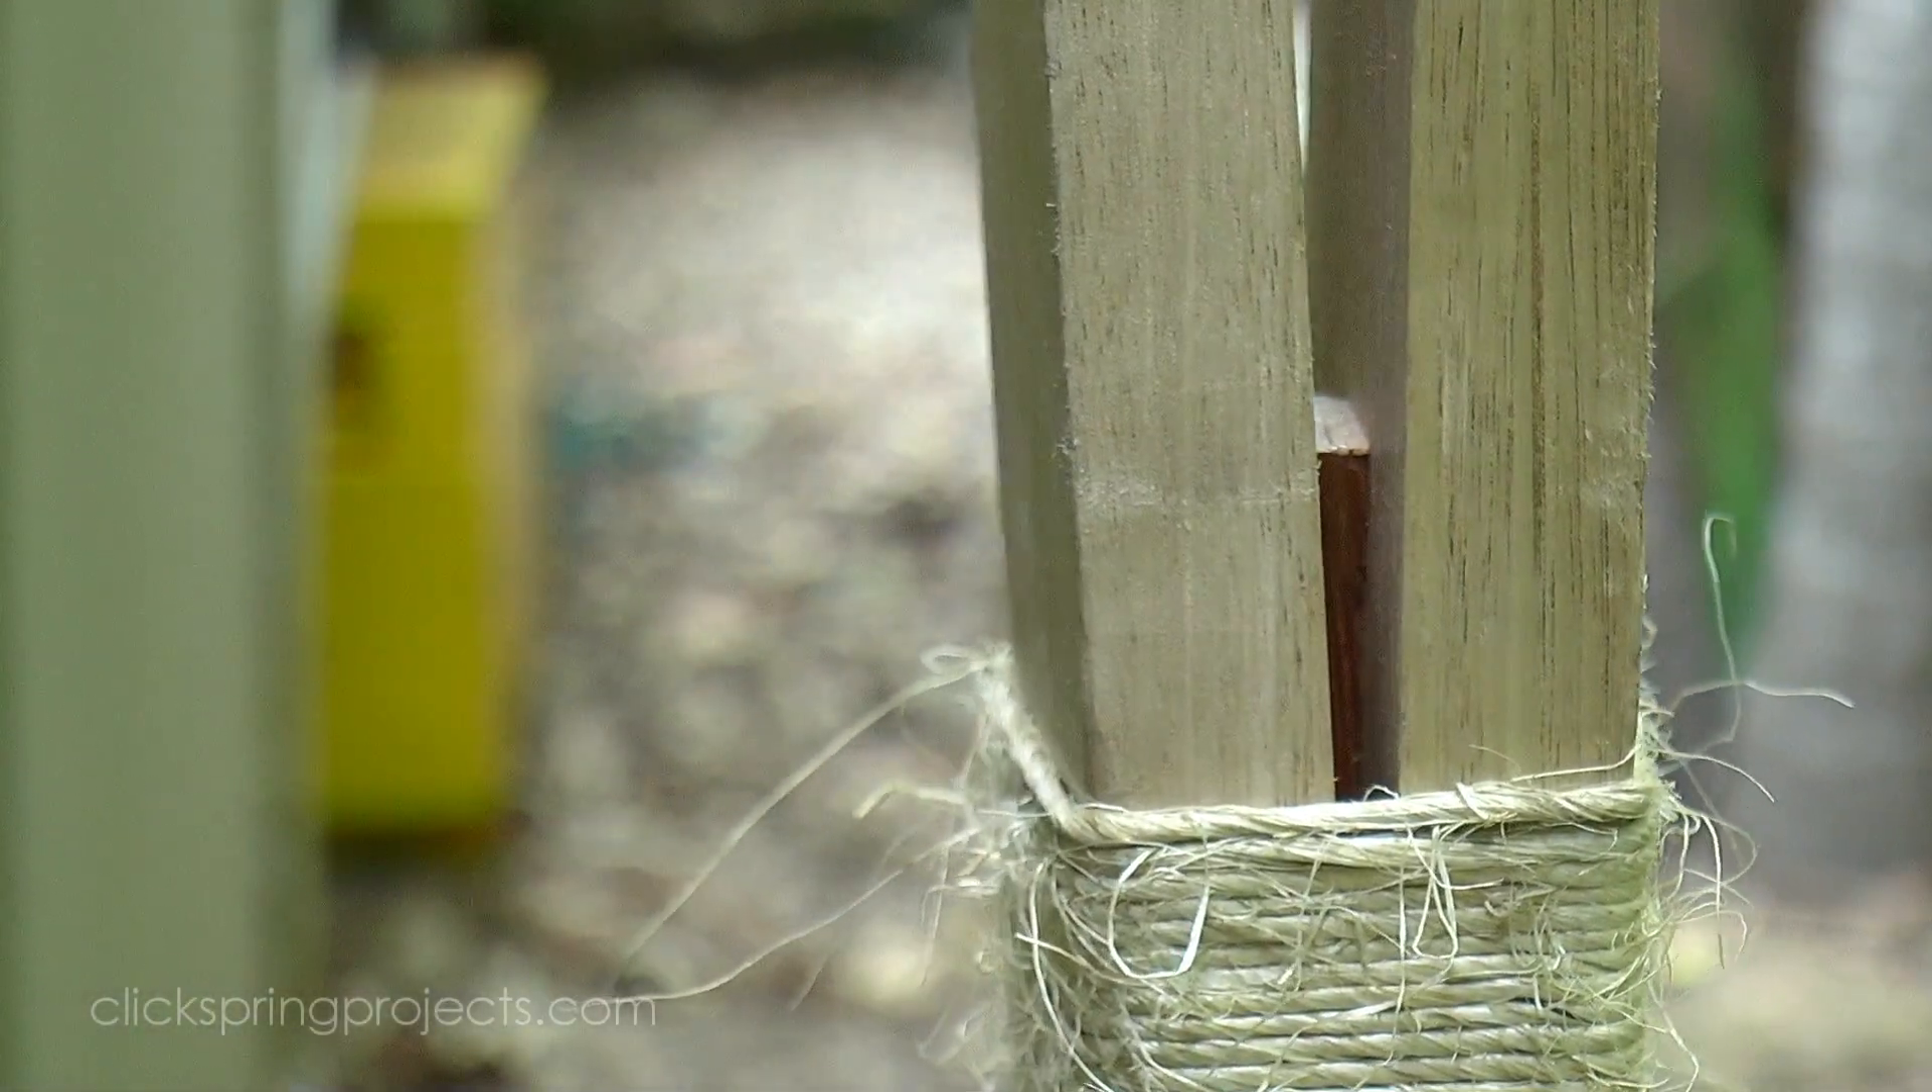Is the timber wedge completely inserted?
Yes.